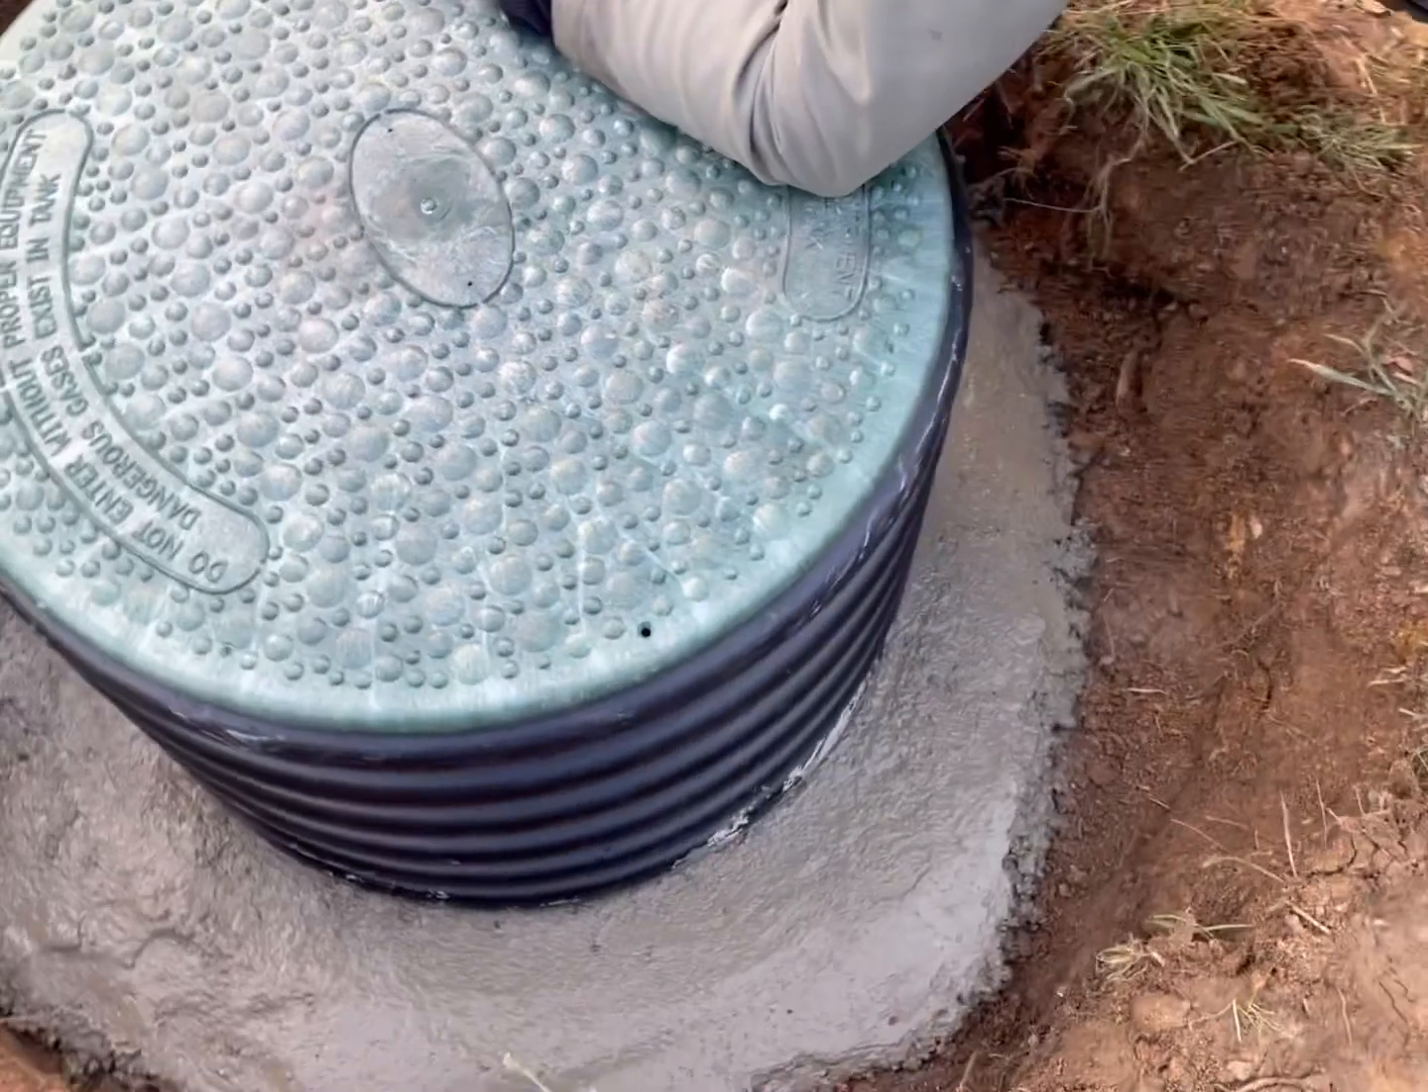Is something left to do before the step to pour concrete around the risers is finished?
No.